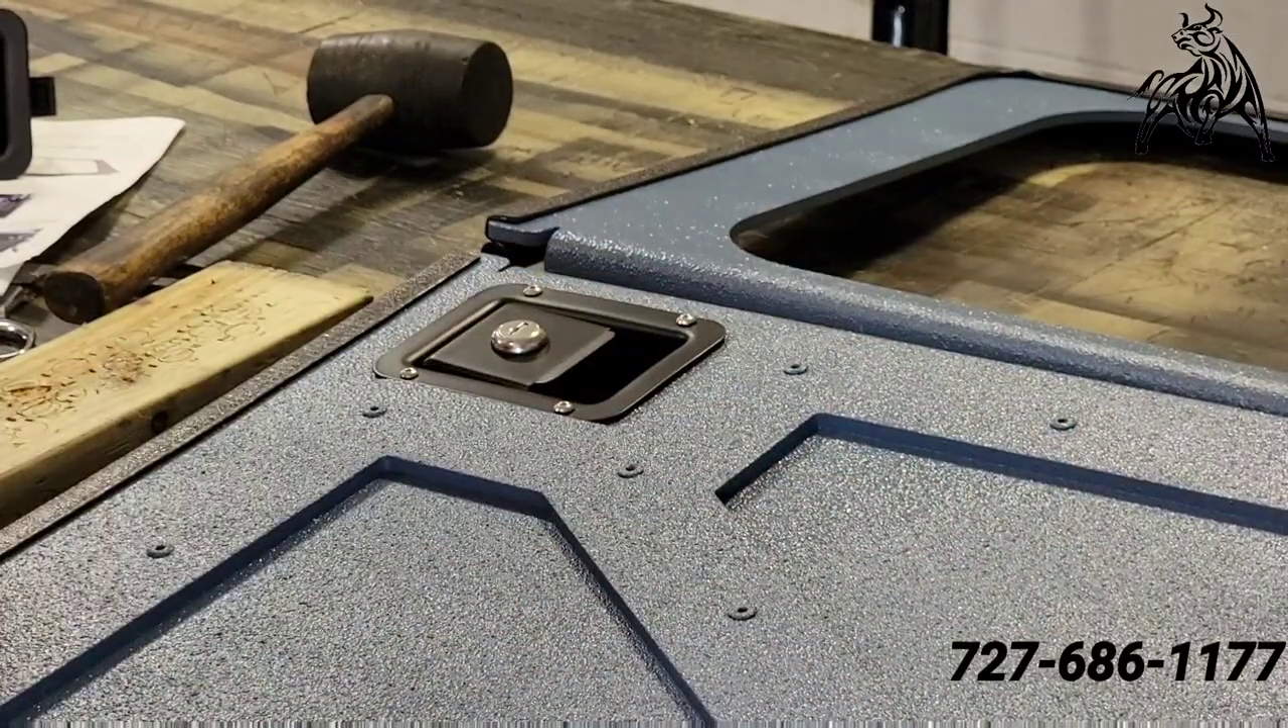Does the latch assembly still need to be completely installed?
No.